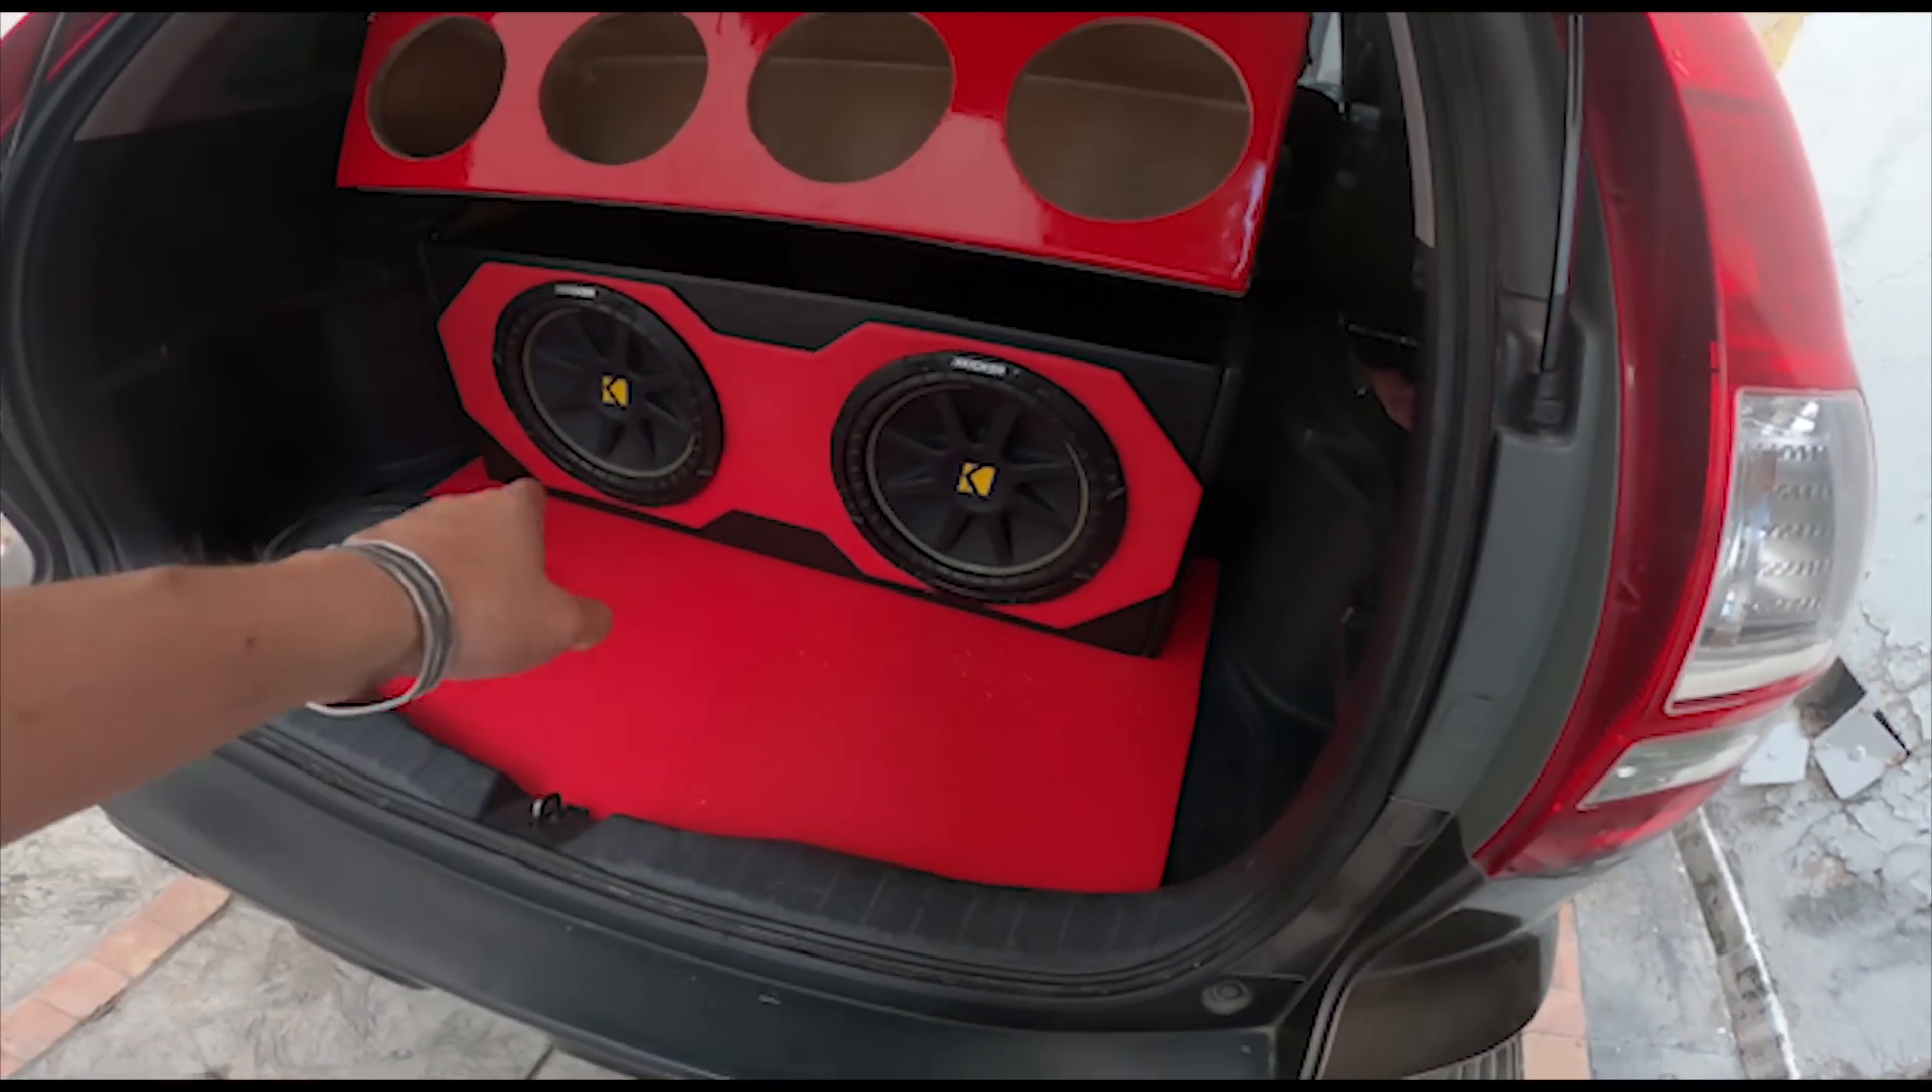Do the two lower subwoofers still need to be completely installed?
No.